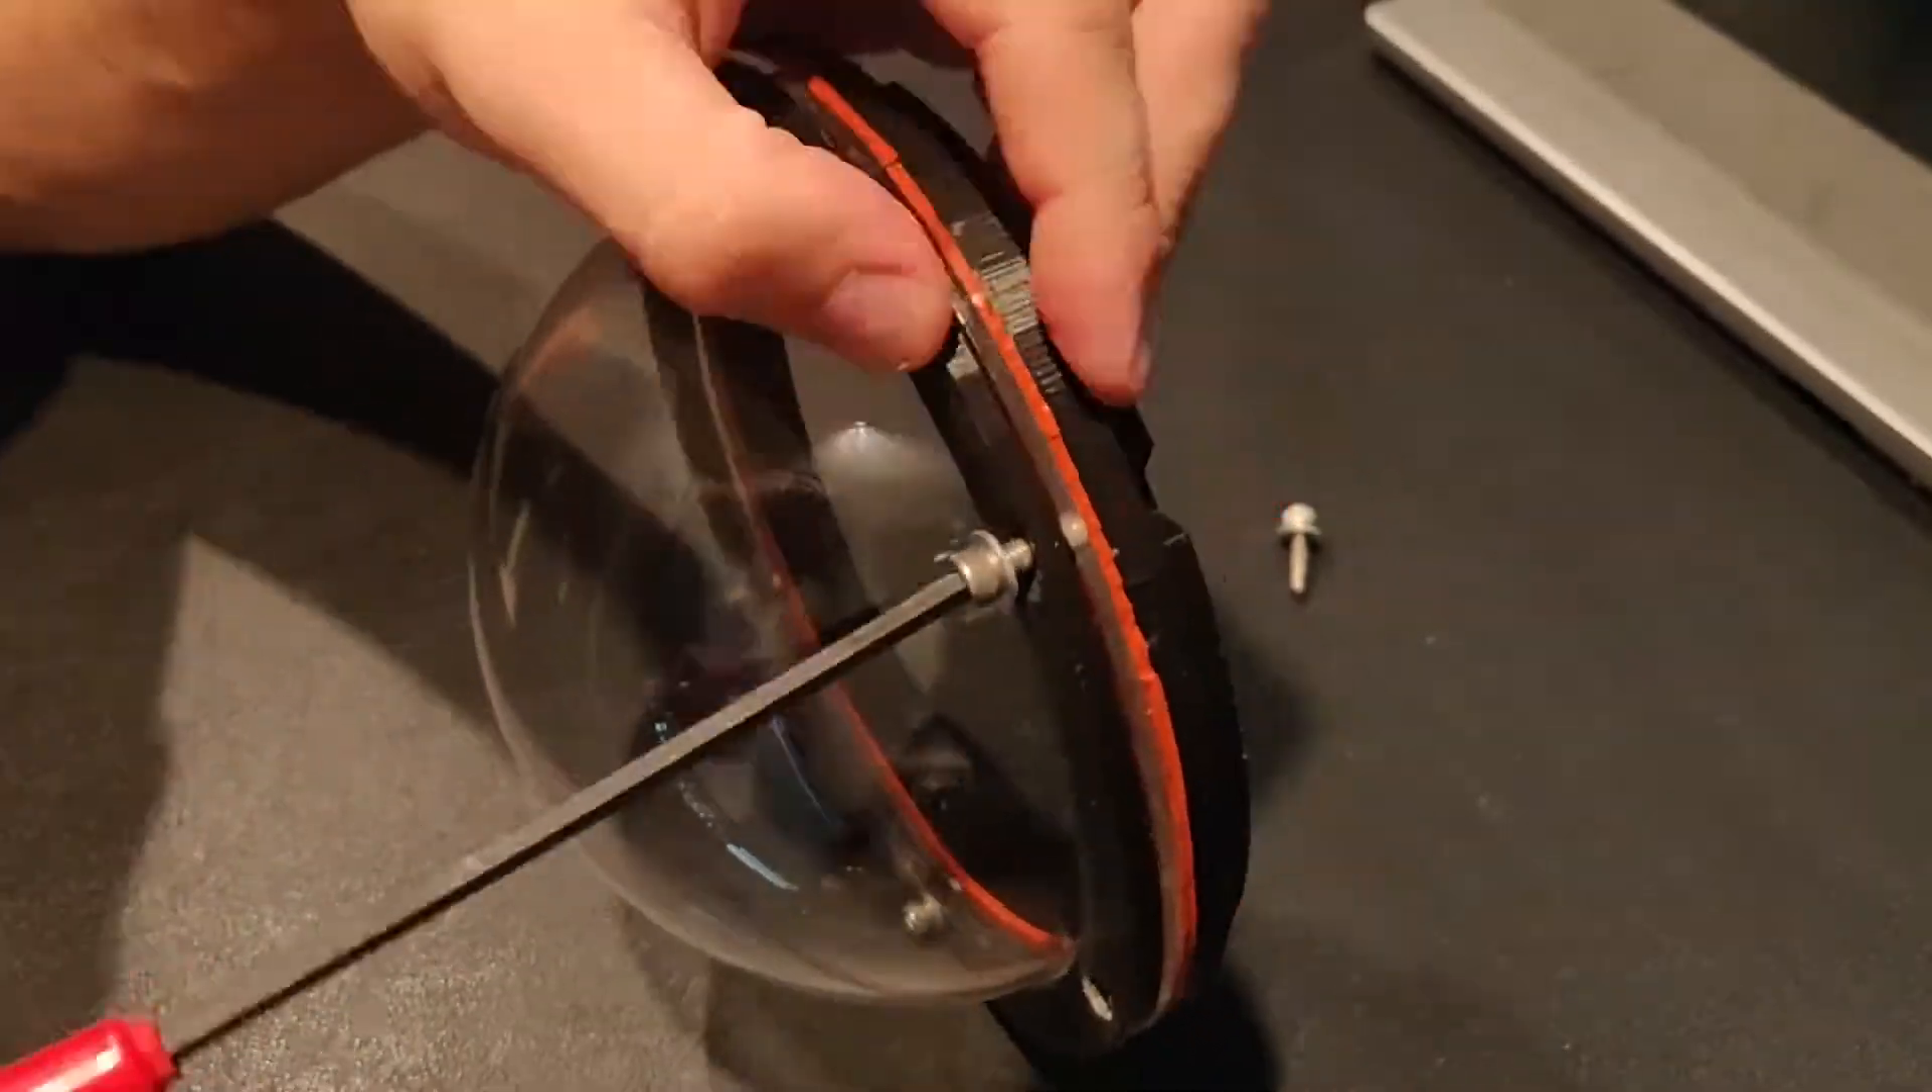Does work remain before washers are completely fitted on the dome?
Yes.